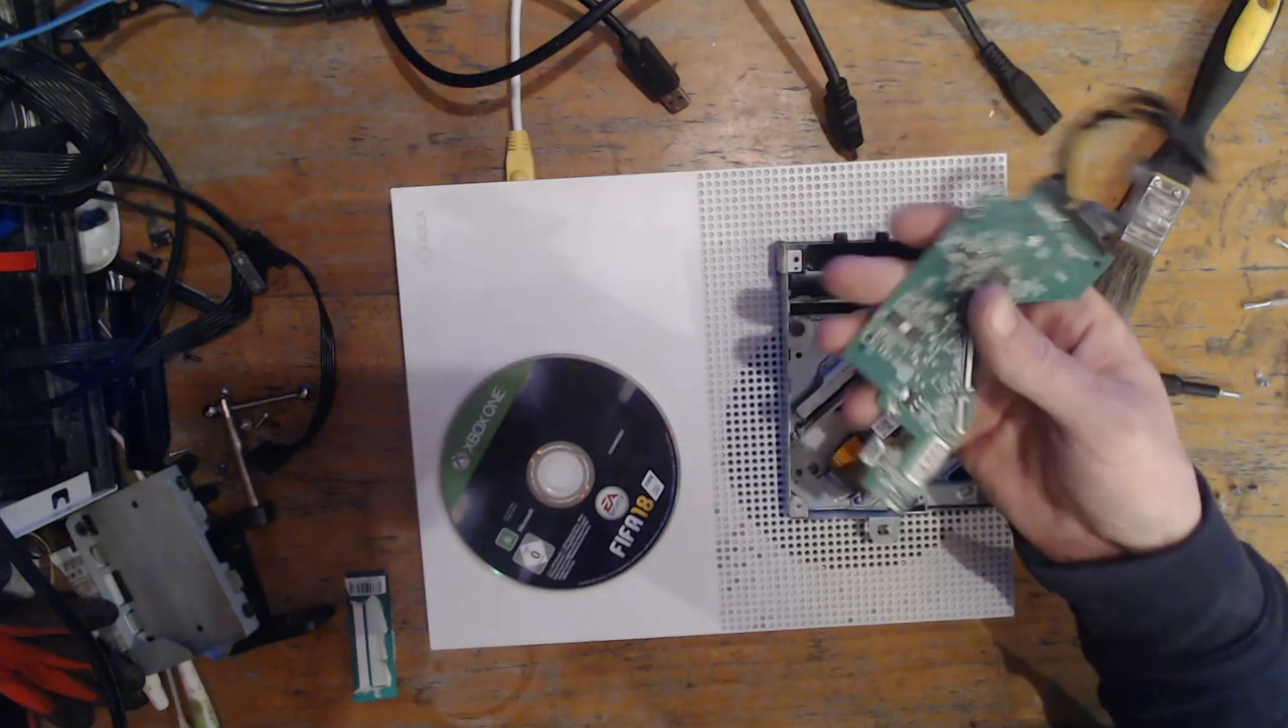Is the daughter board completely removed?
Yes.